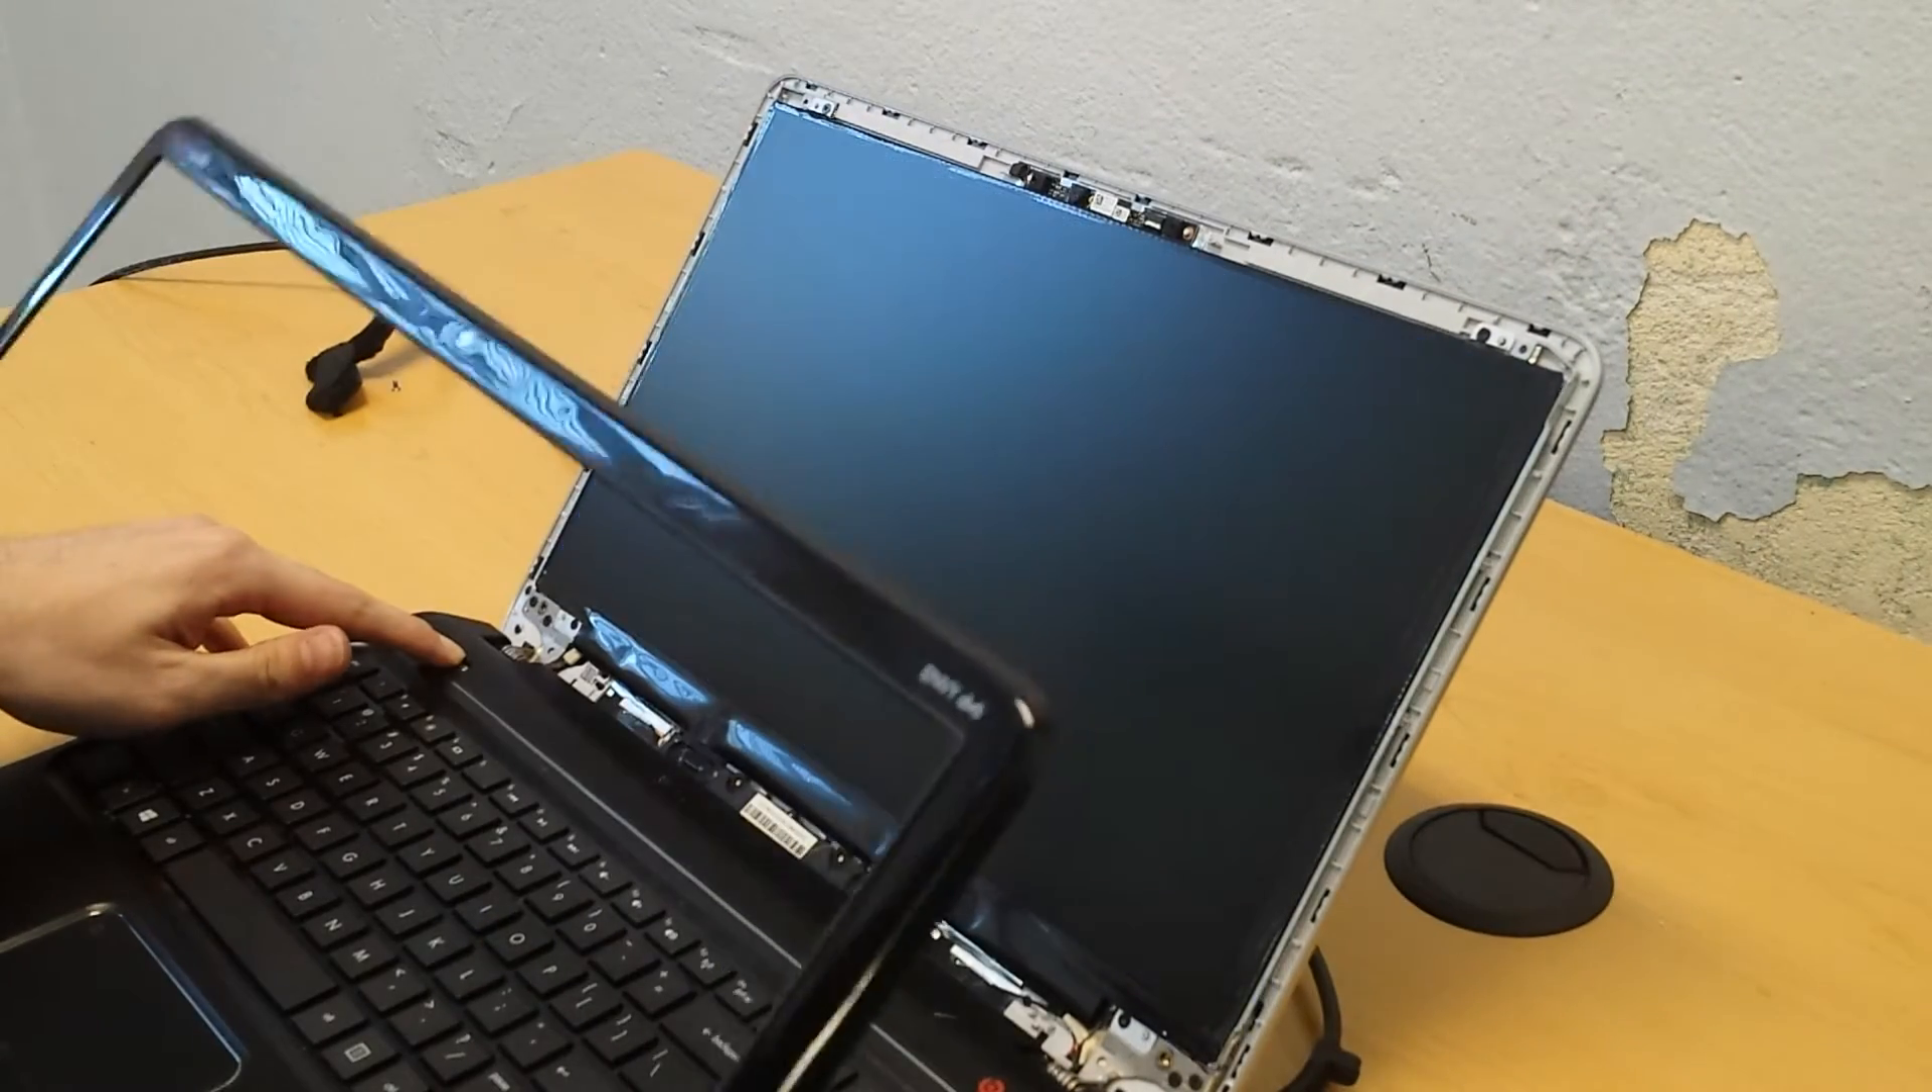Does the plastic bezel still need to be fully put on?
Yes.